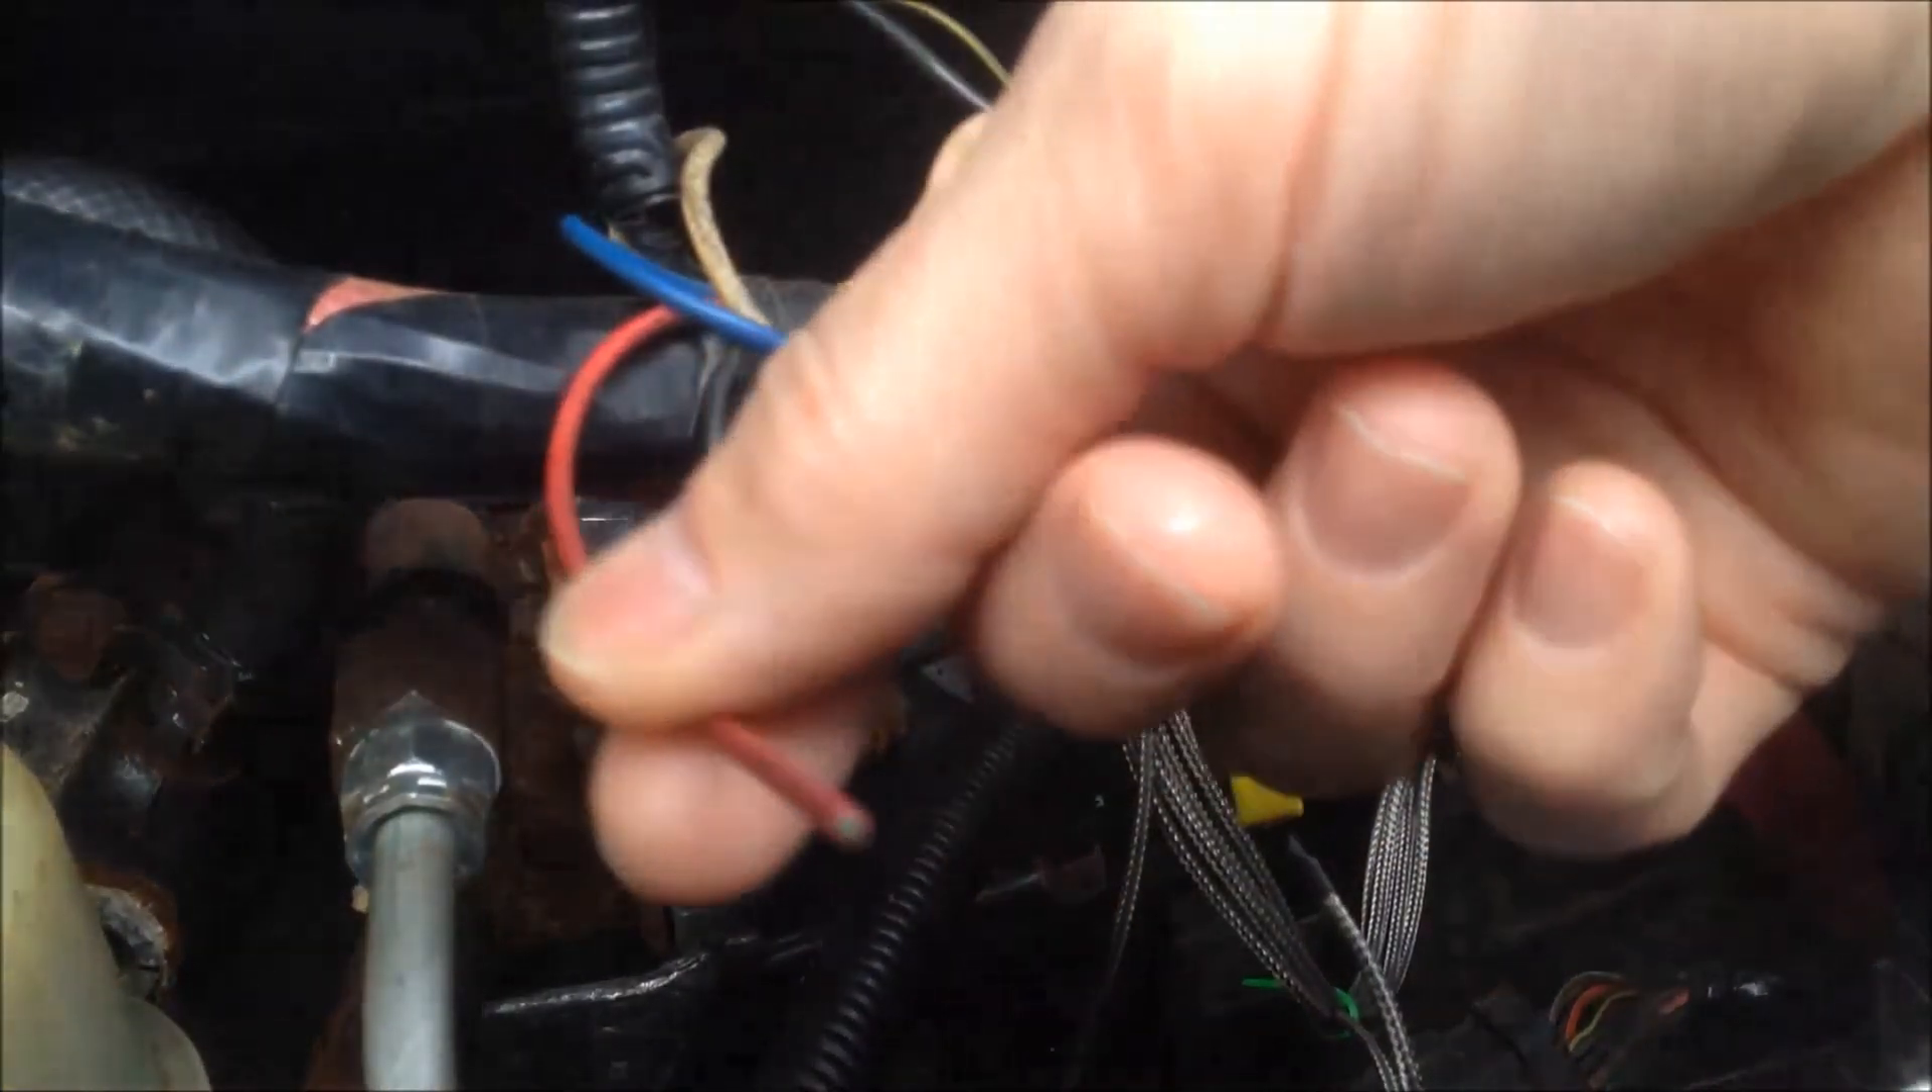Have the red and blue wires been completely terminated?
No.